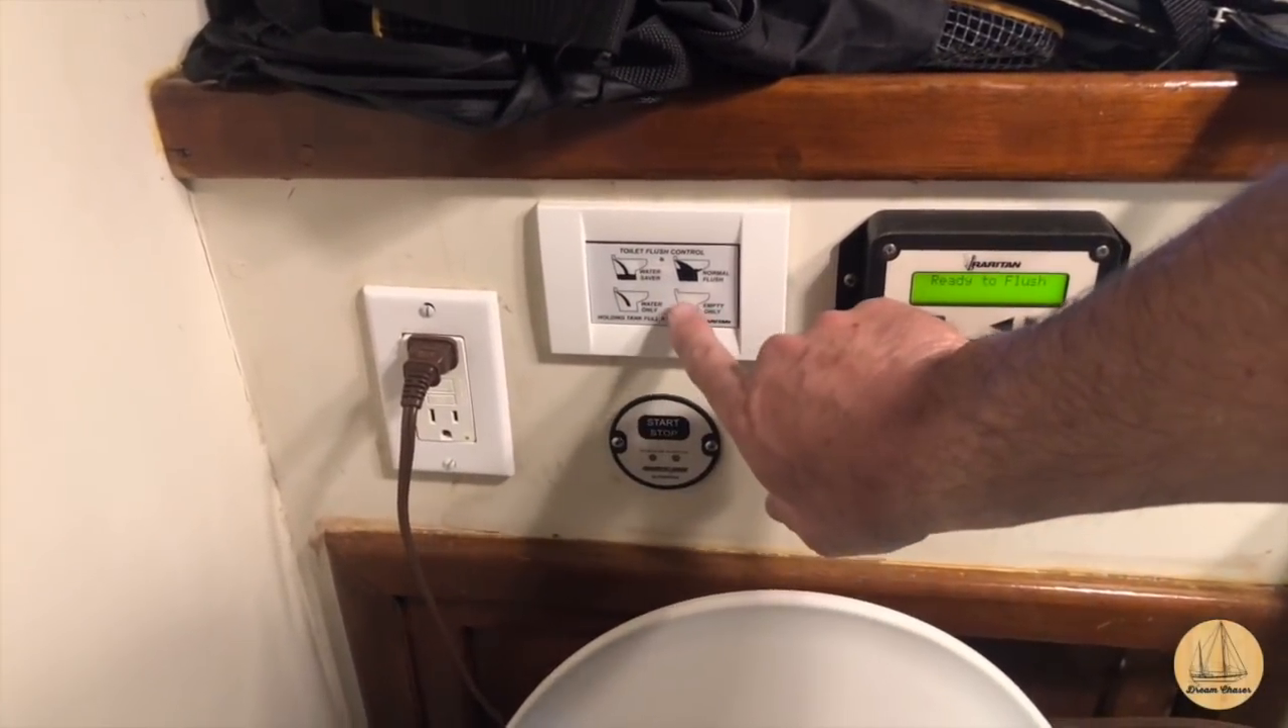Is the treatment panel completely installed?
Yes.